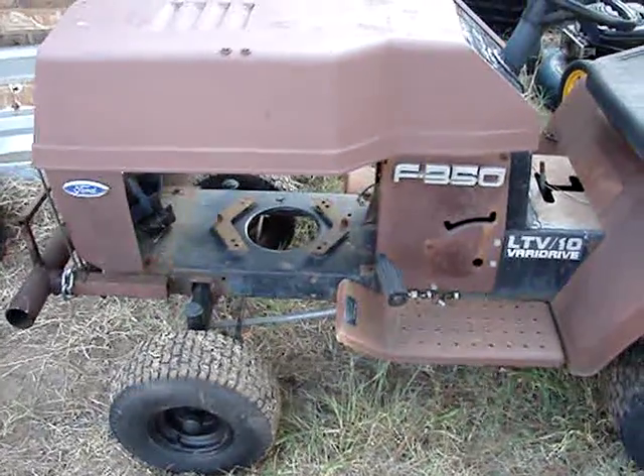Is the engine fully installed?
No.